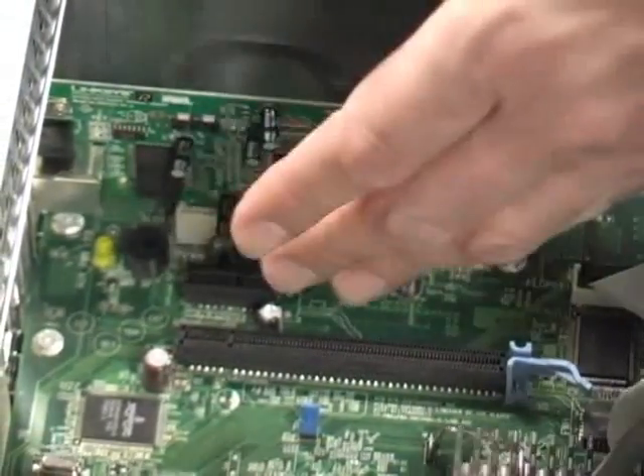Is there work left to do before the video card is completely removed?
No.